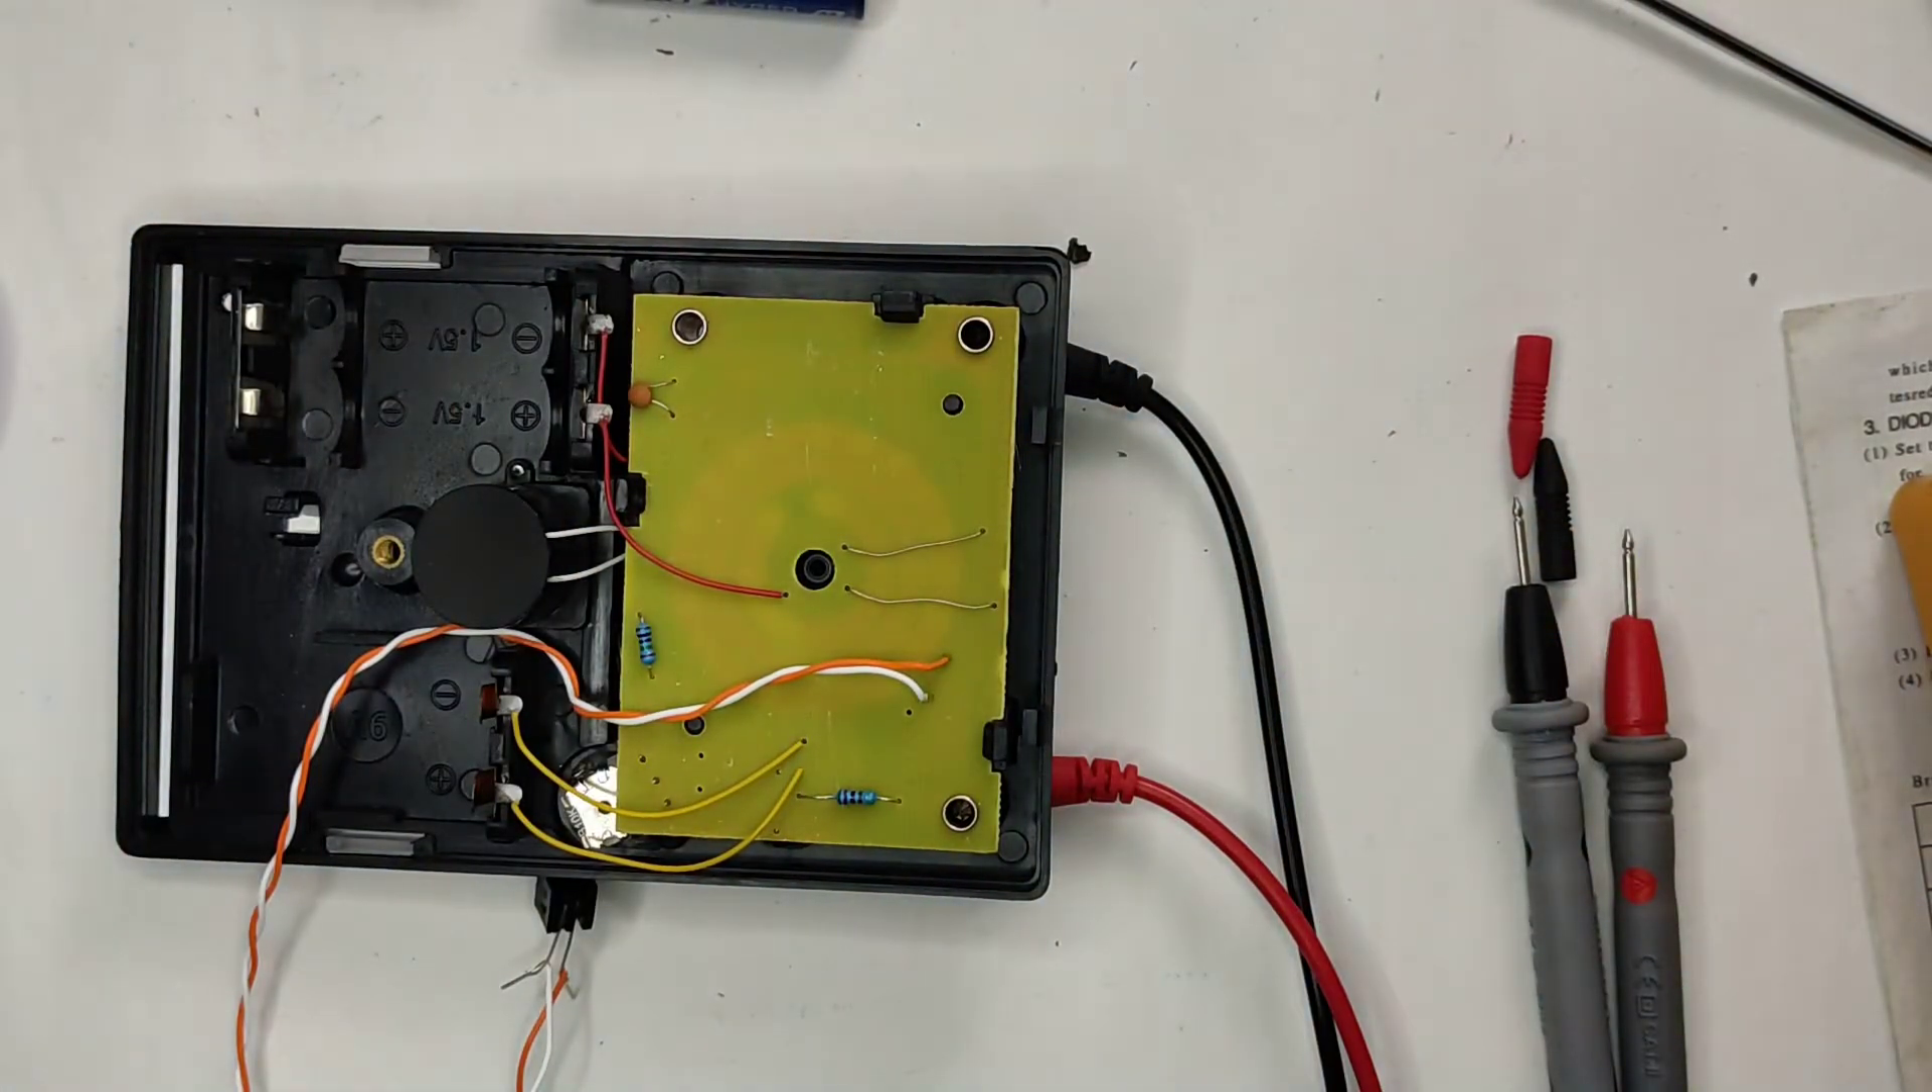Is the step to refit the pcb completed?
Yes.